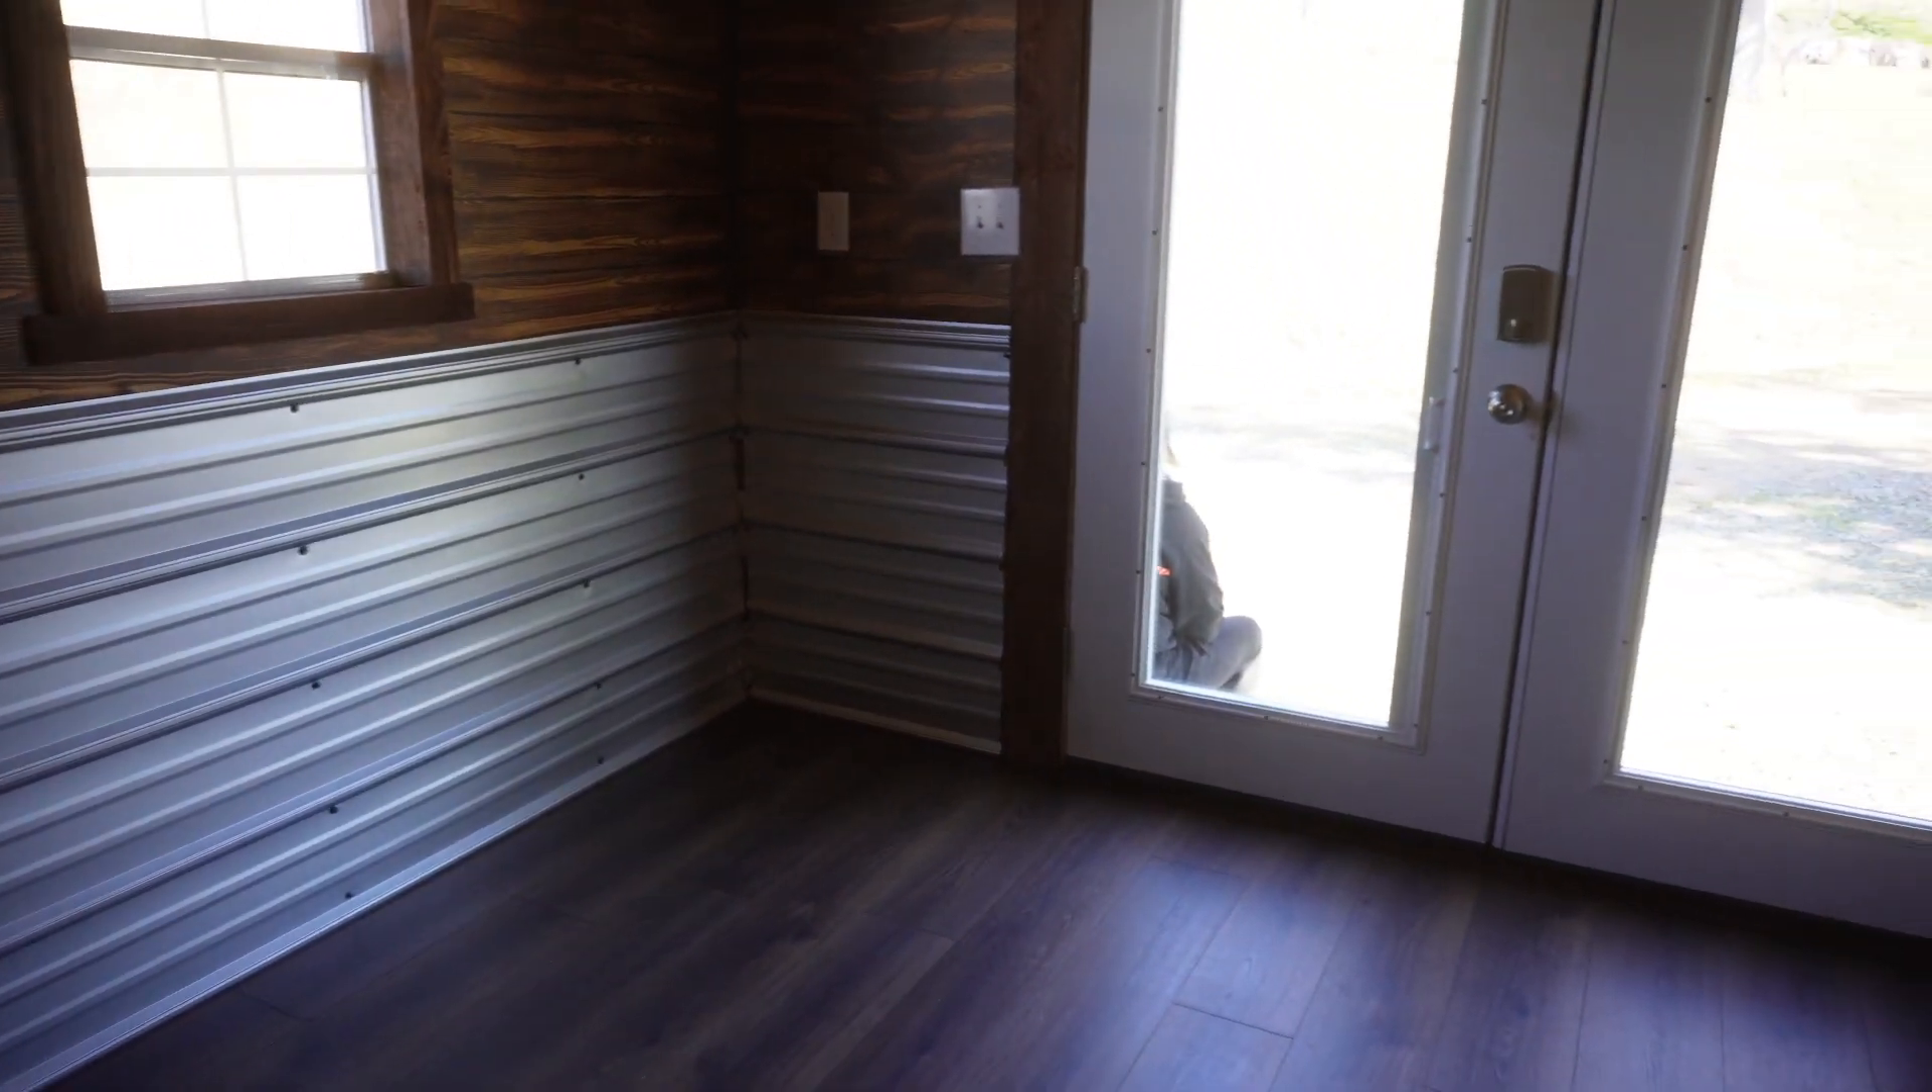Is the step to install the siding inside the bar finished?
Yes.